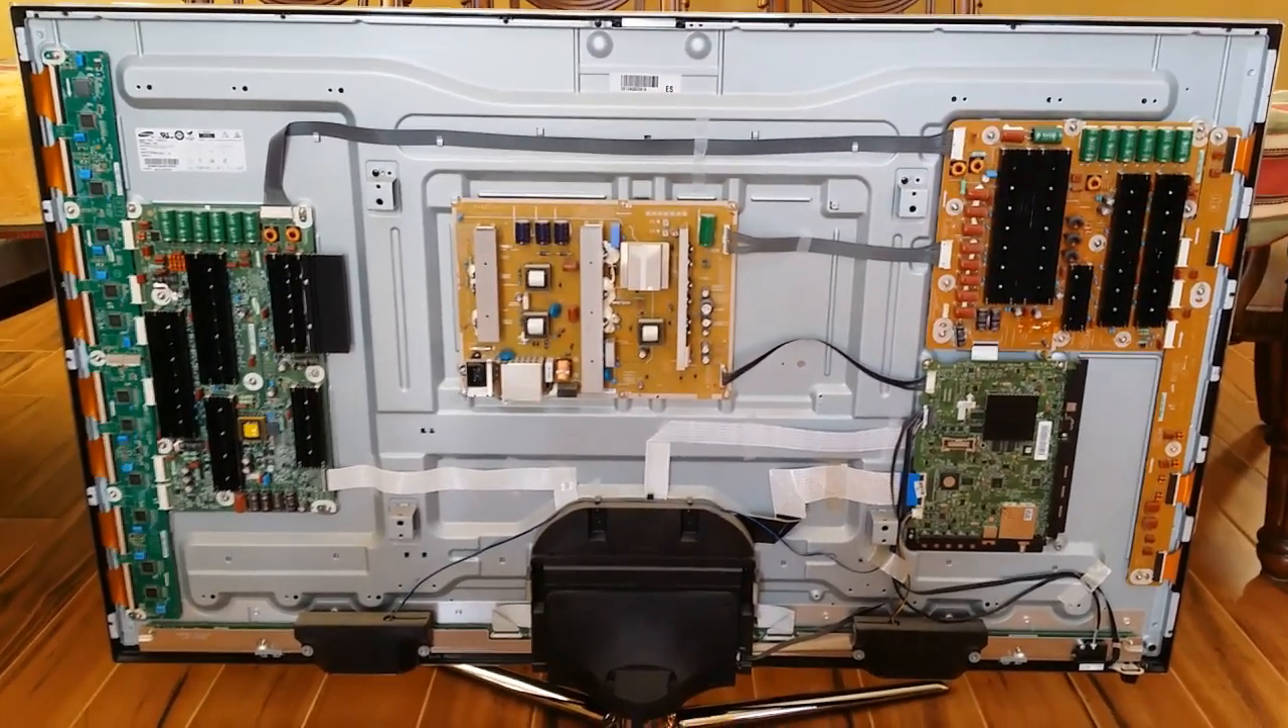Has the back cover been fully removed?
Yes.